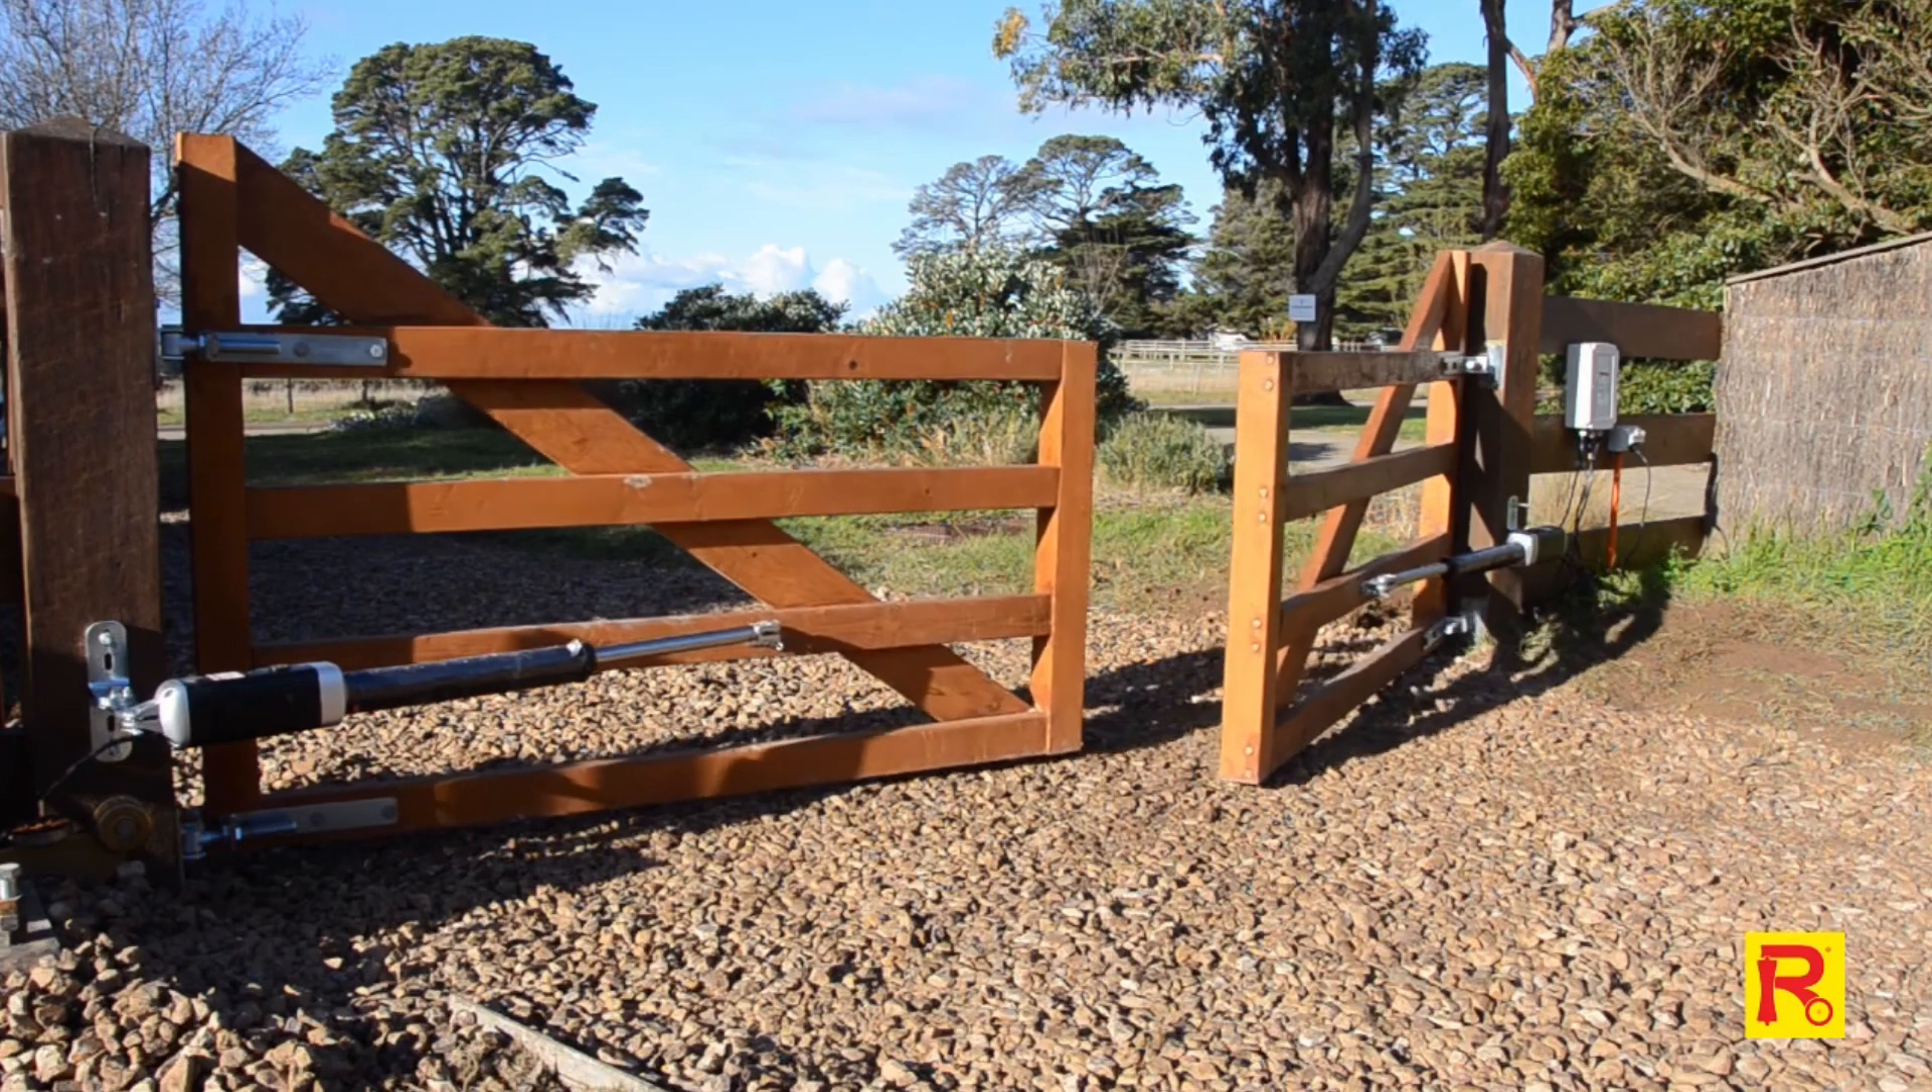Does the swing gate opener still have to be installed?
No.